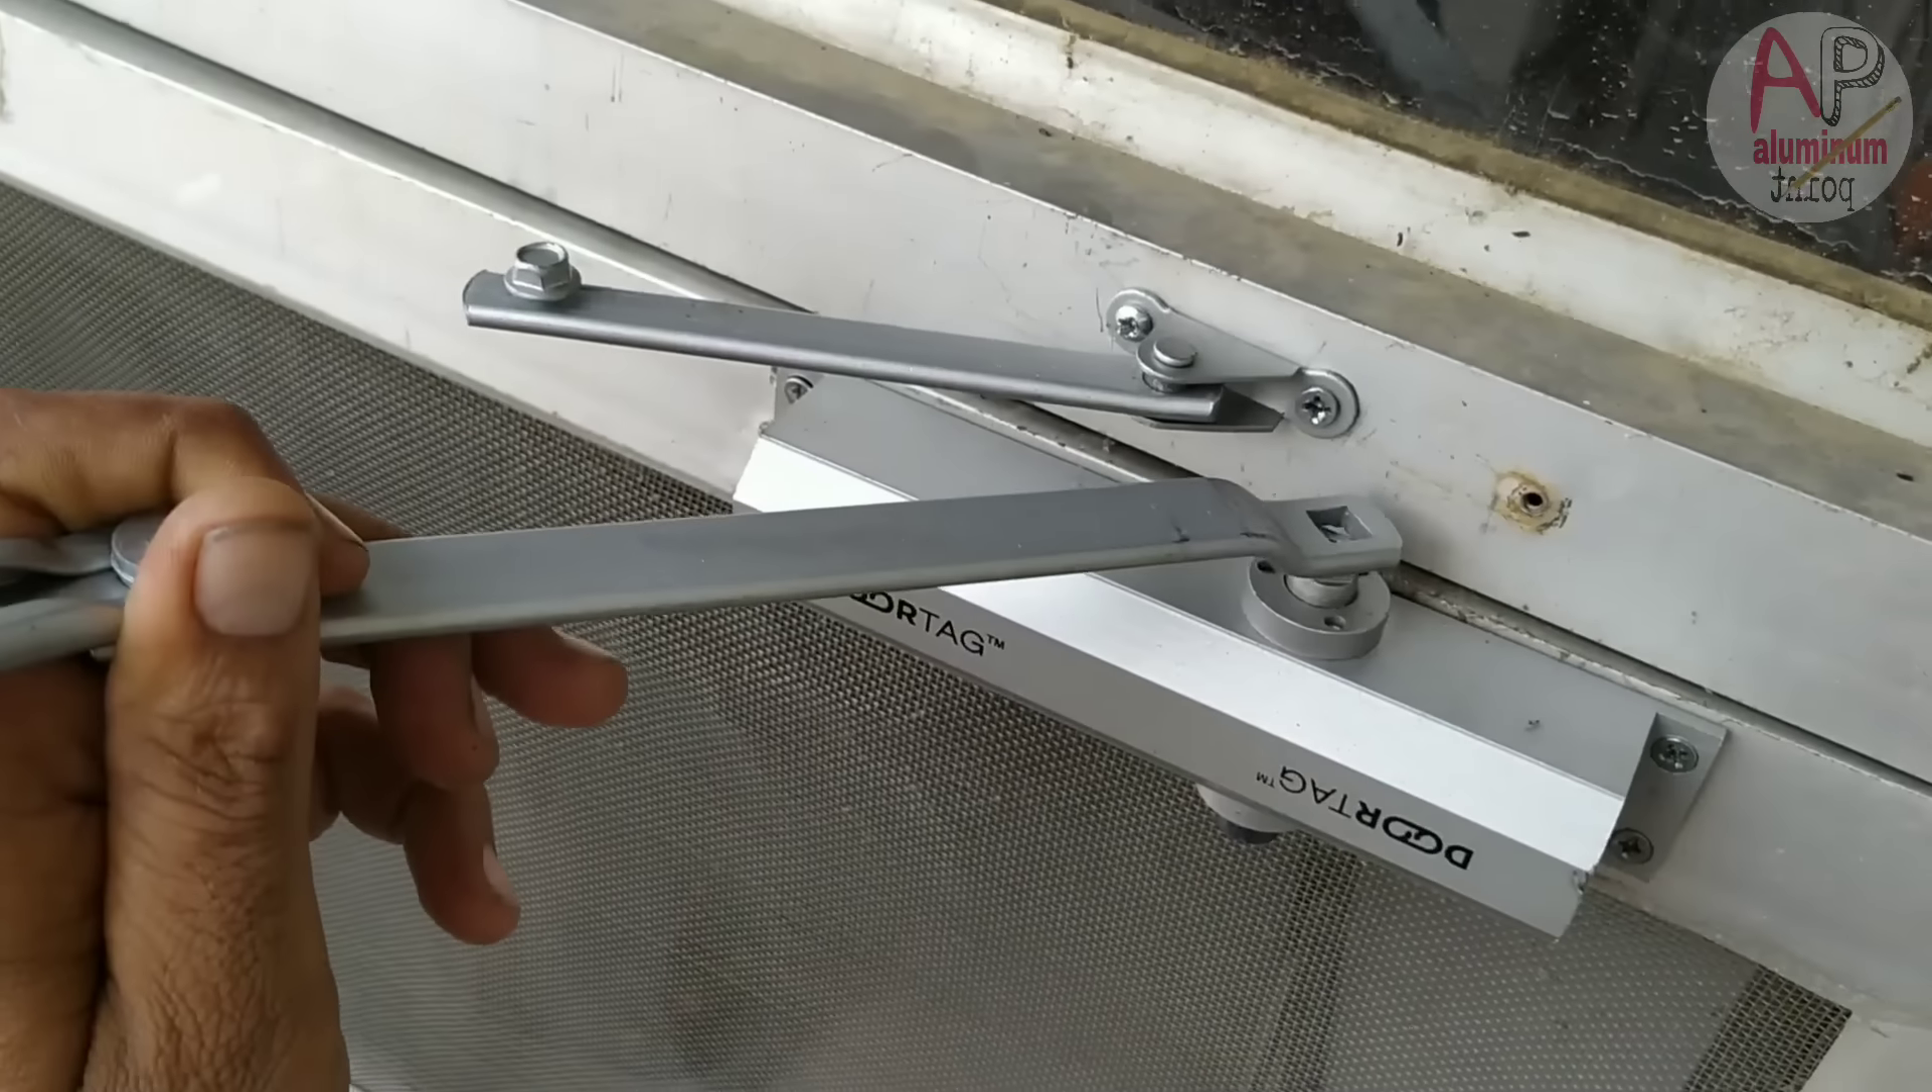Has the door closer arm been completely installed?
No.